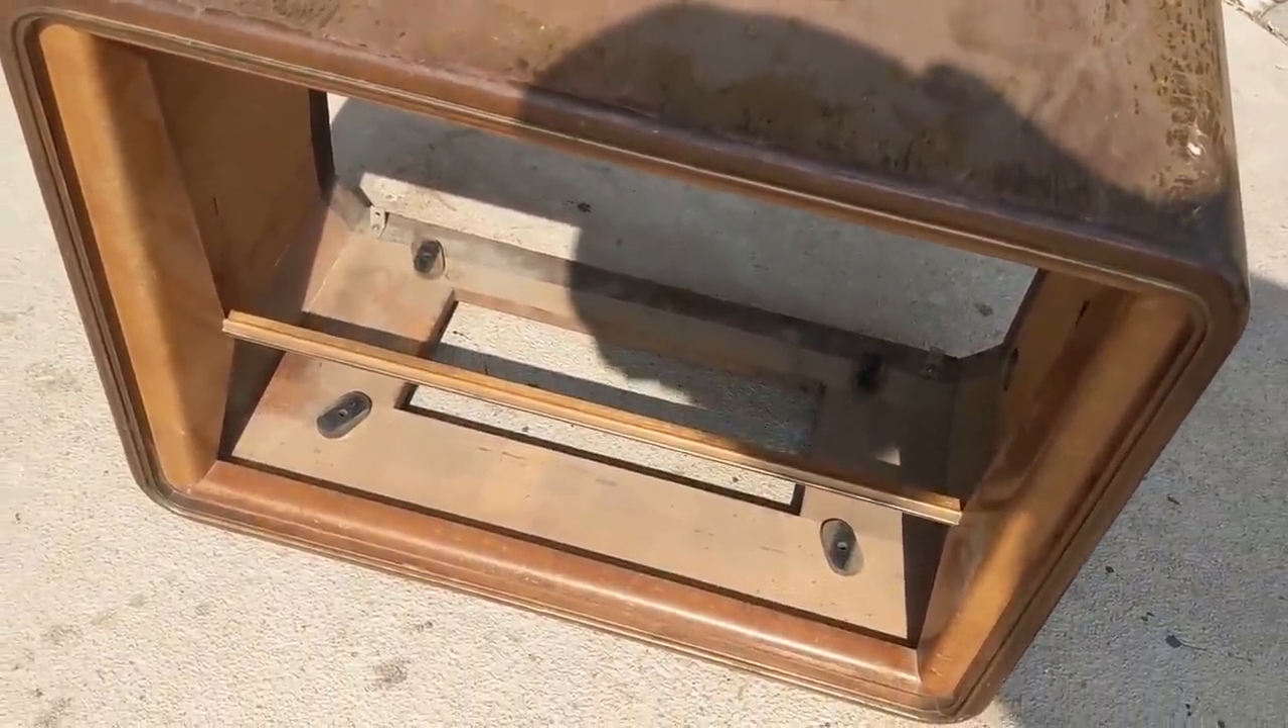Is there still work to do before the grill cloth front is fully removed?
No.